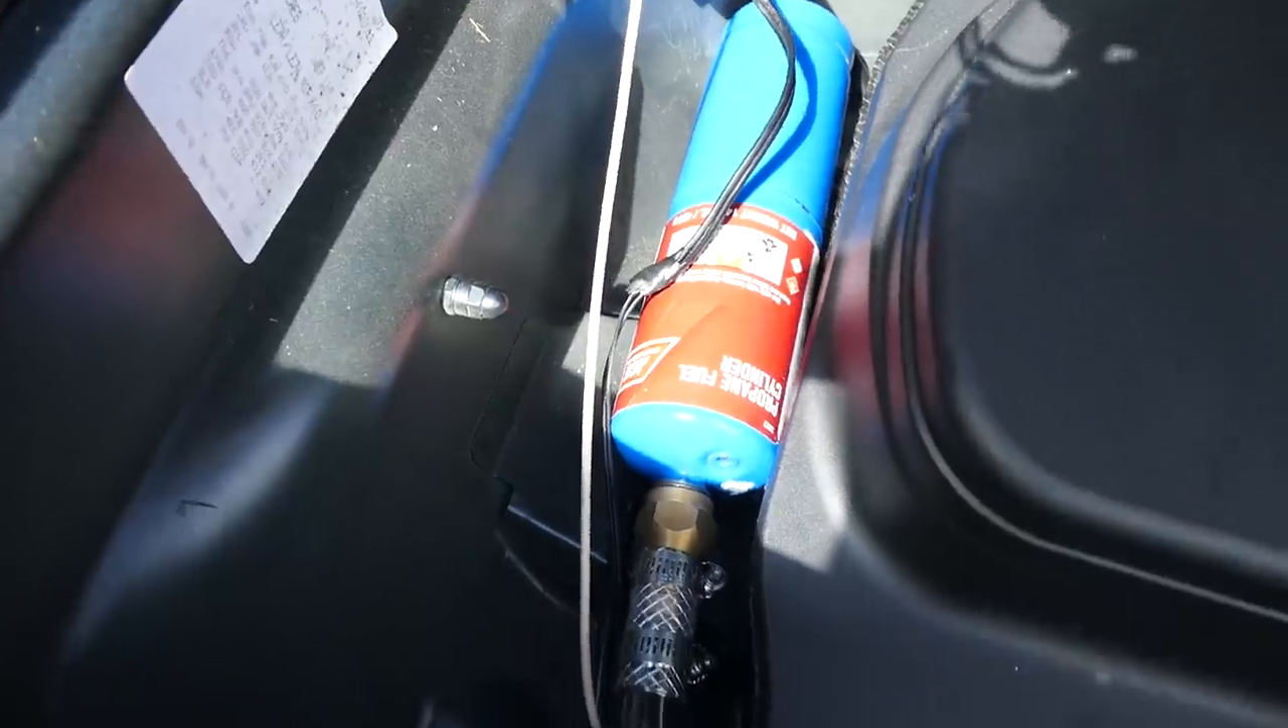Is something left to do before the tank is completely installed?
No.